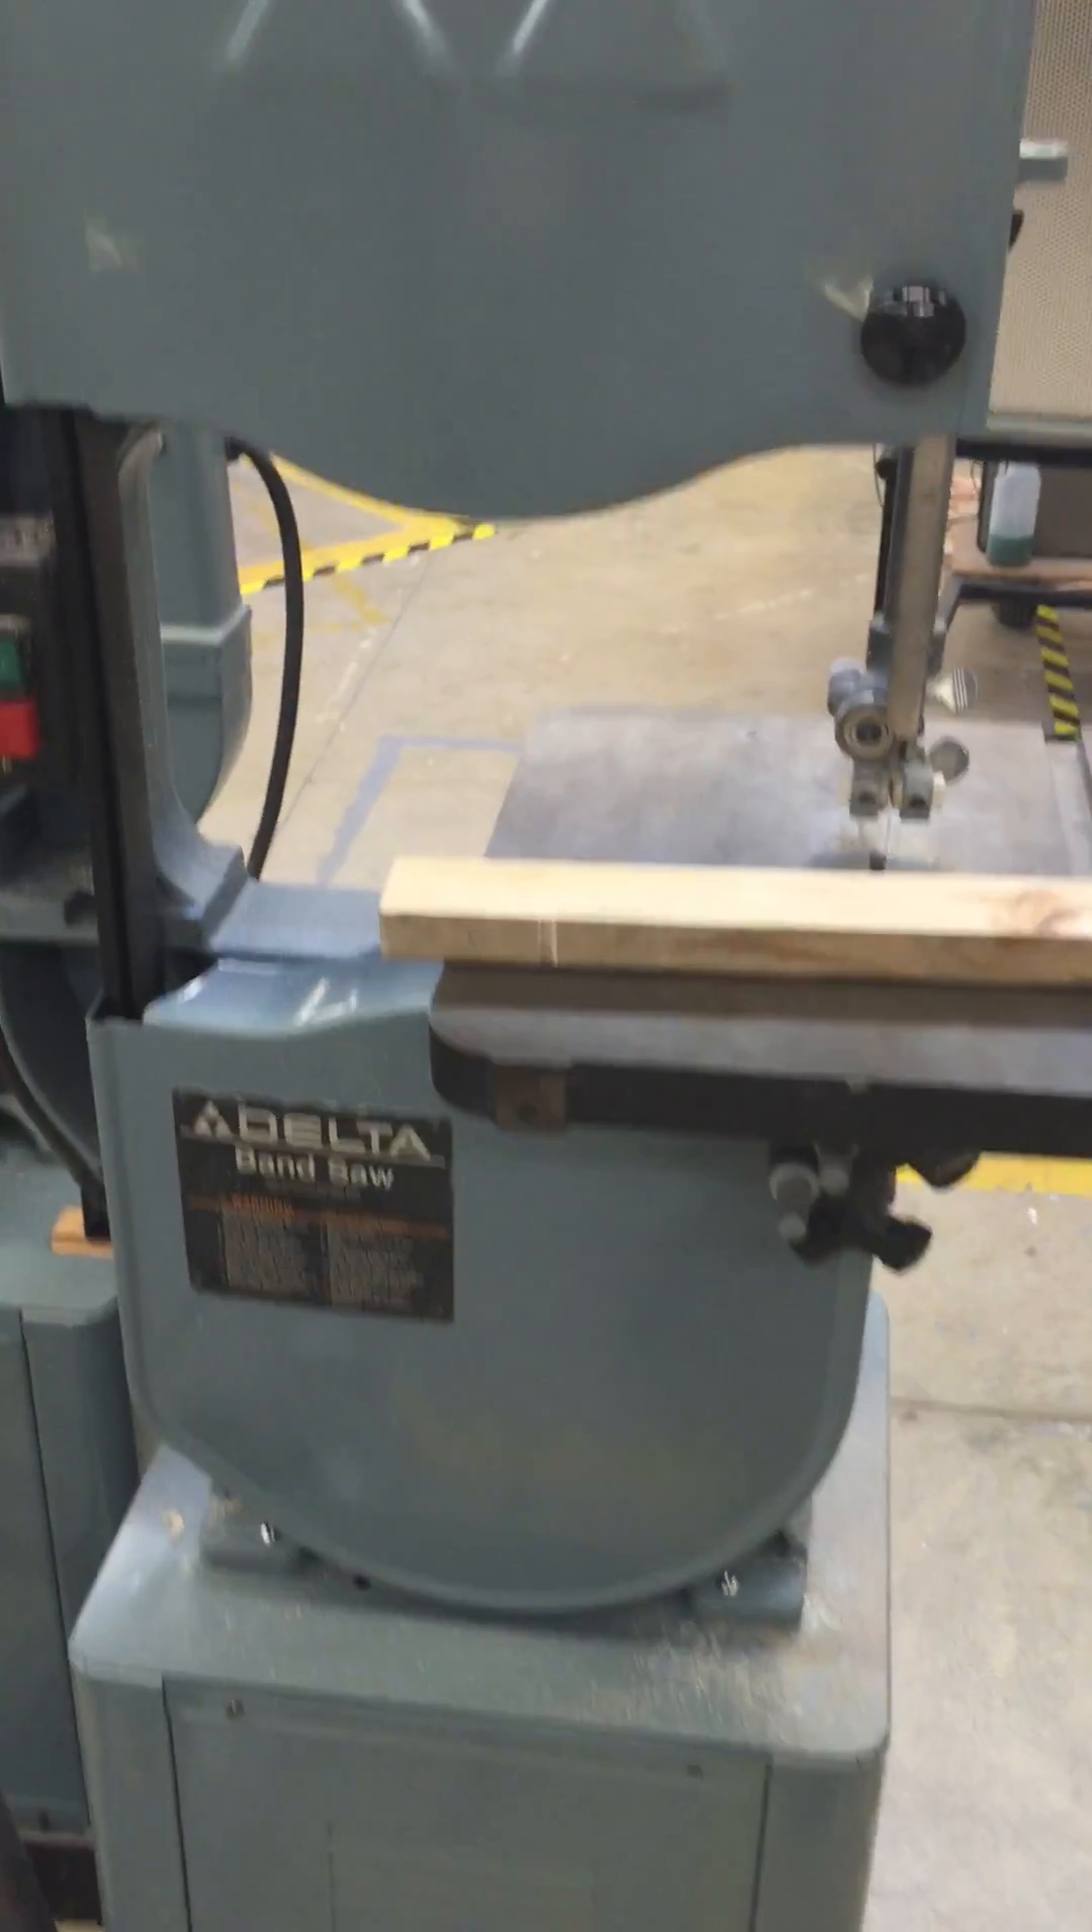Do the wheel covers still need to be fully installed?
No.